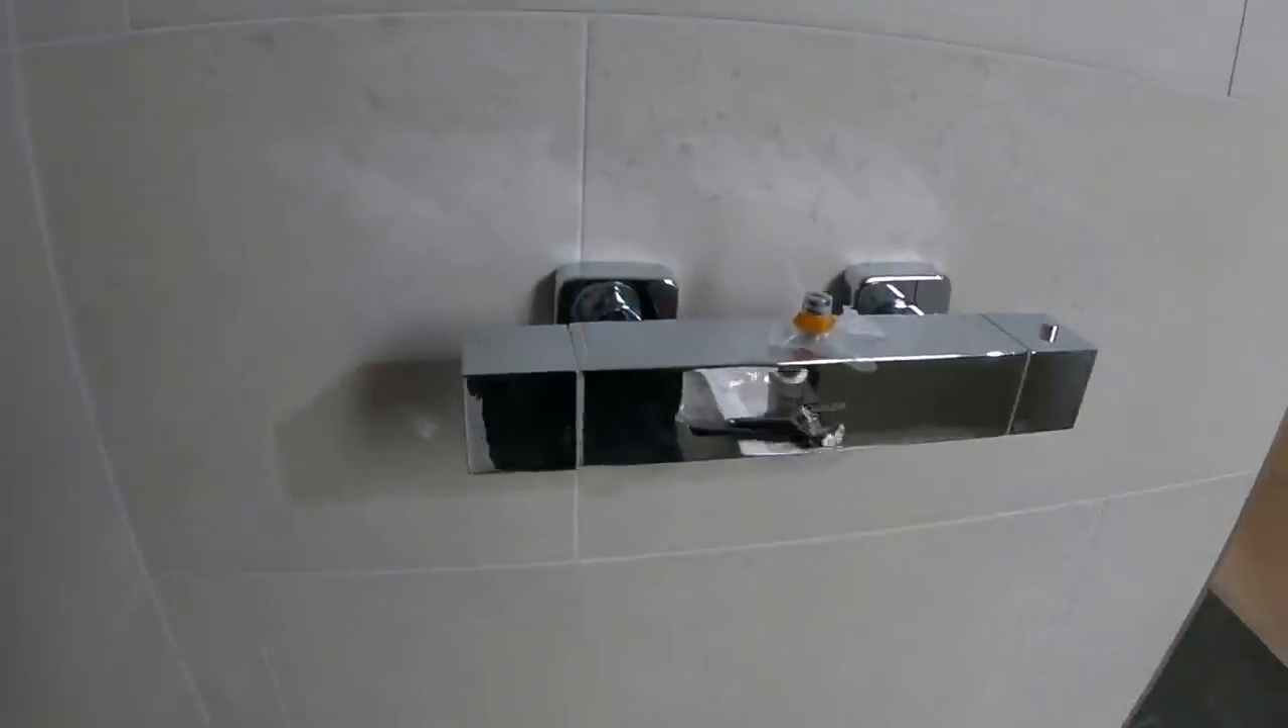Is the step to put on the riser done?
No.